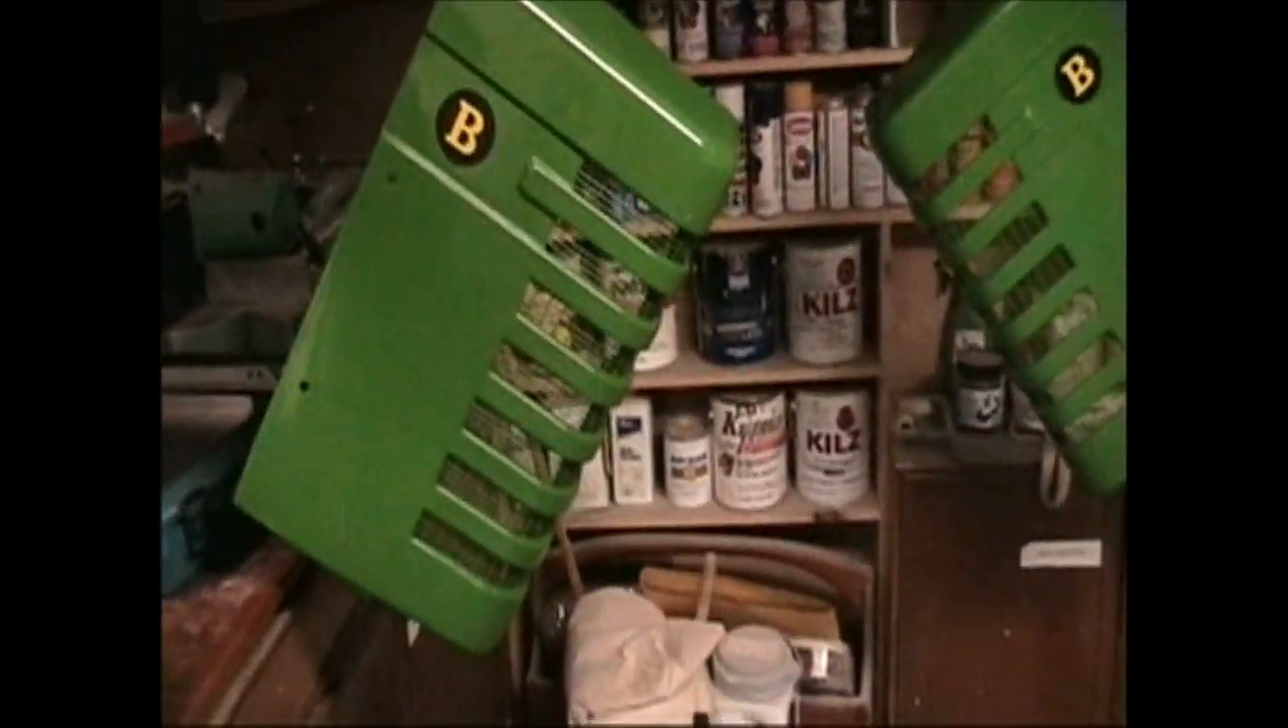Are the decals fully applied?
Yes.